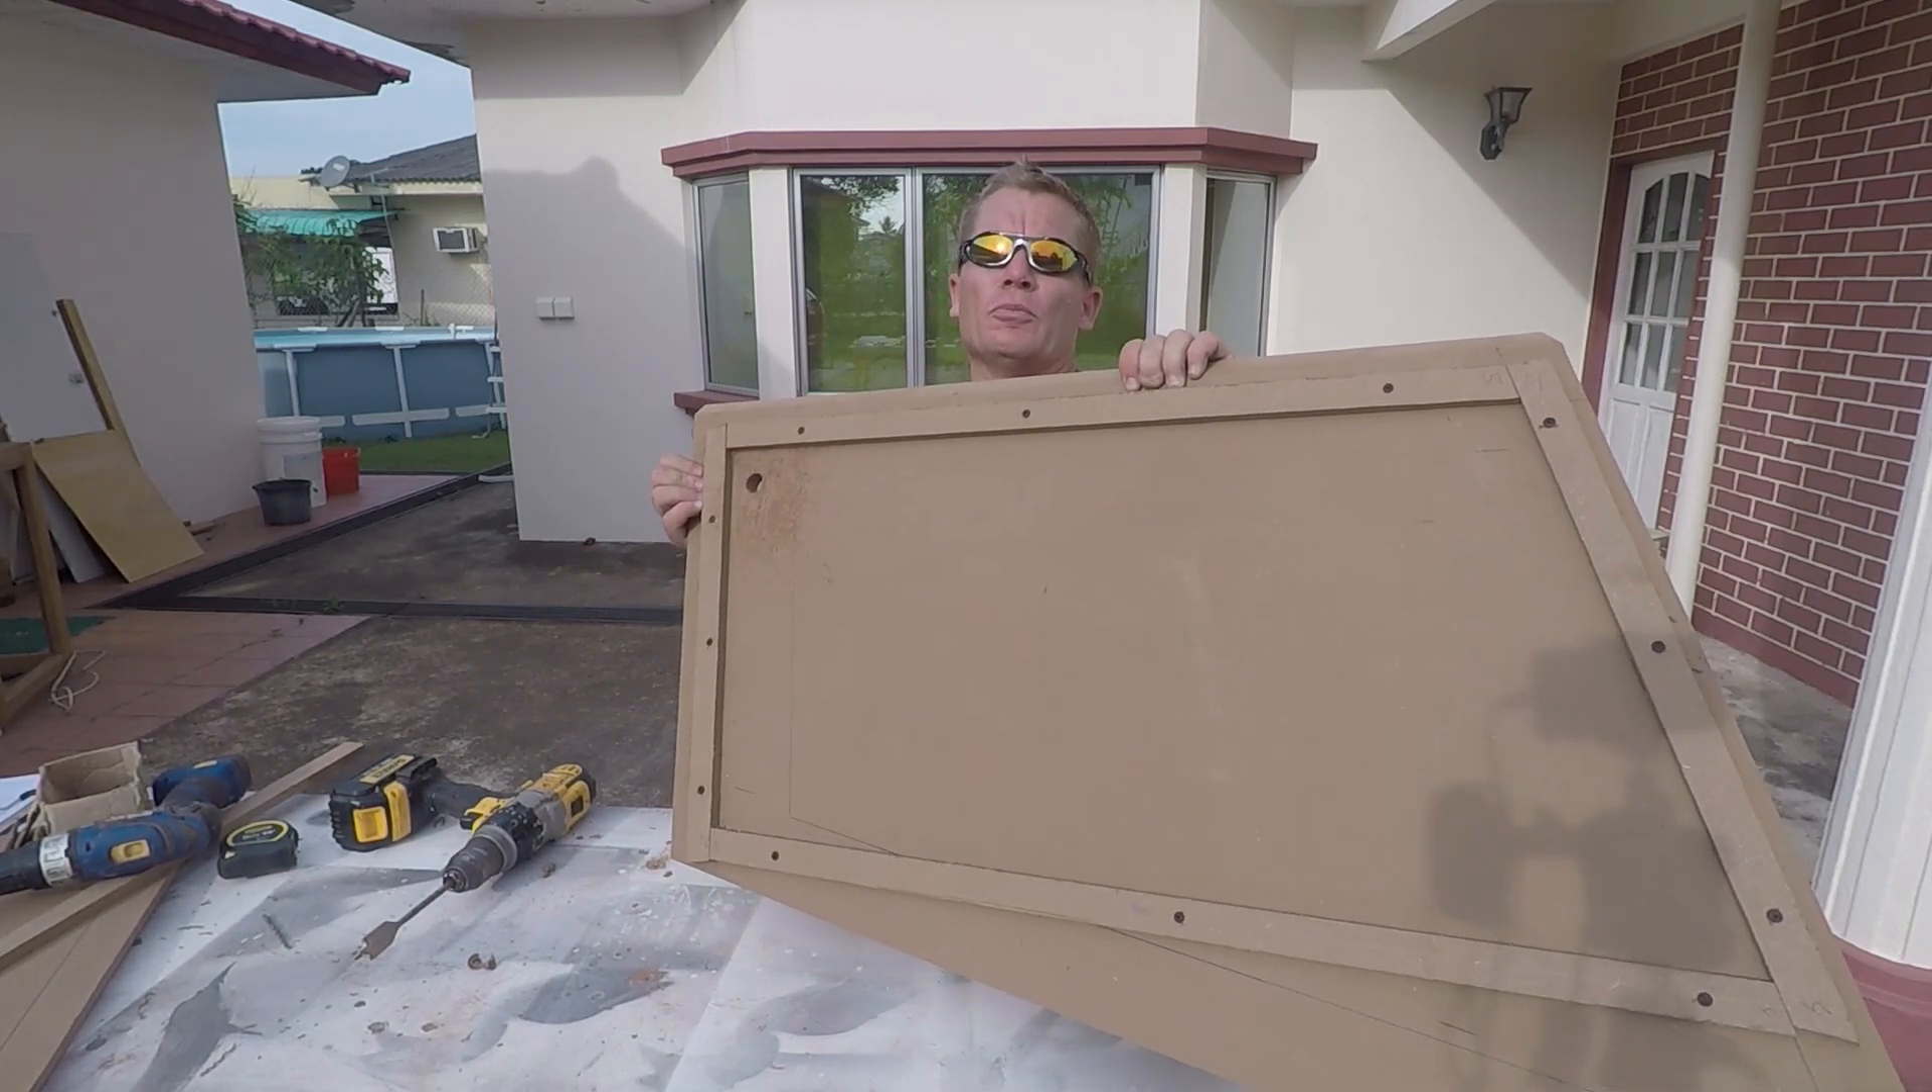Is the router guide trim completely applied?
Yes.